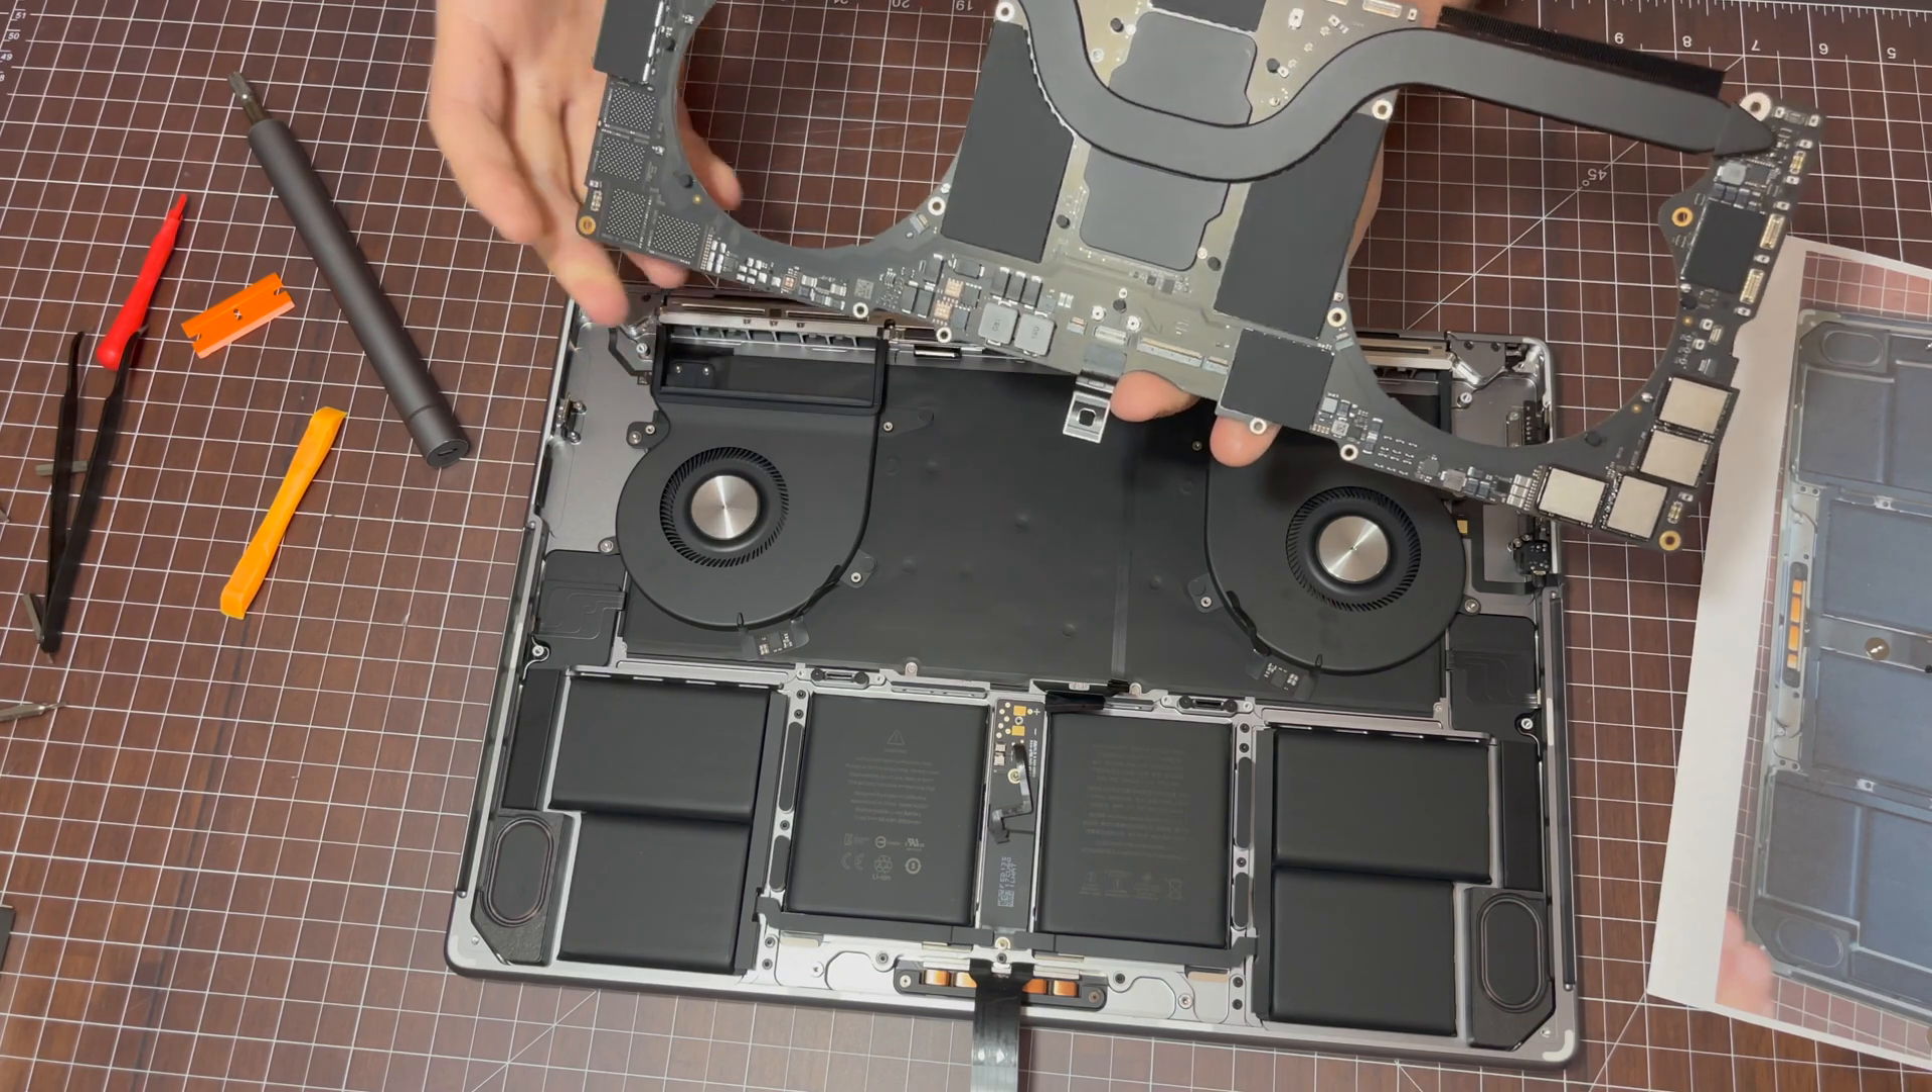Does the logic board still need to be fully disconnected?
No.